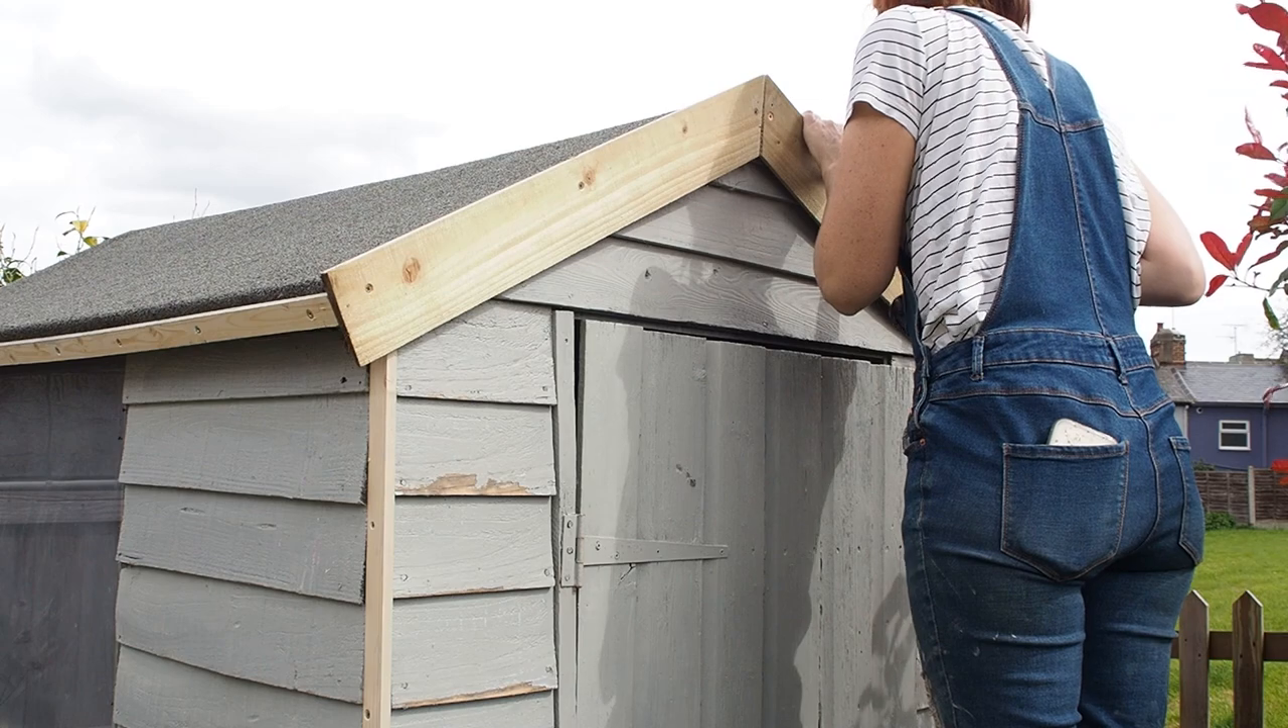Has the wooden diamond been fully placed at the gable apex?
No.